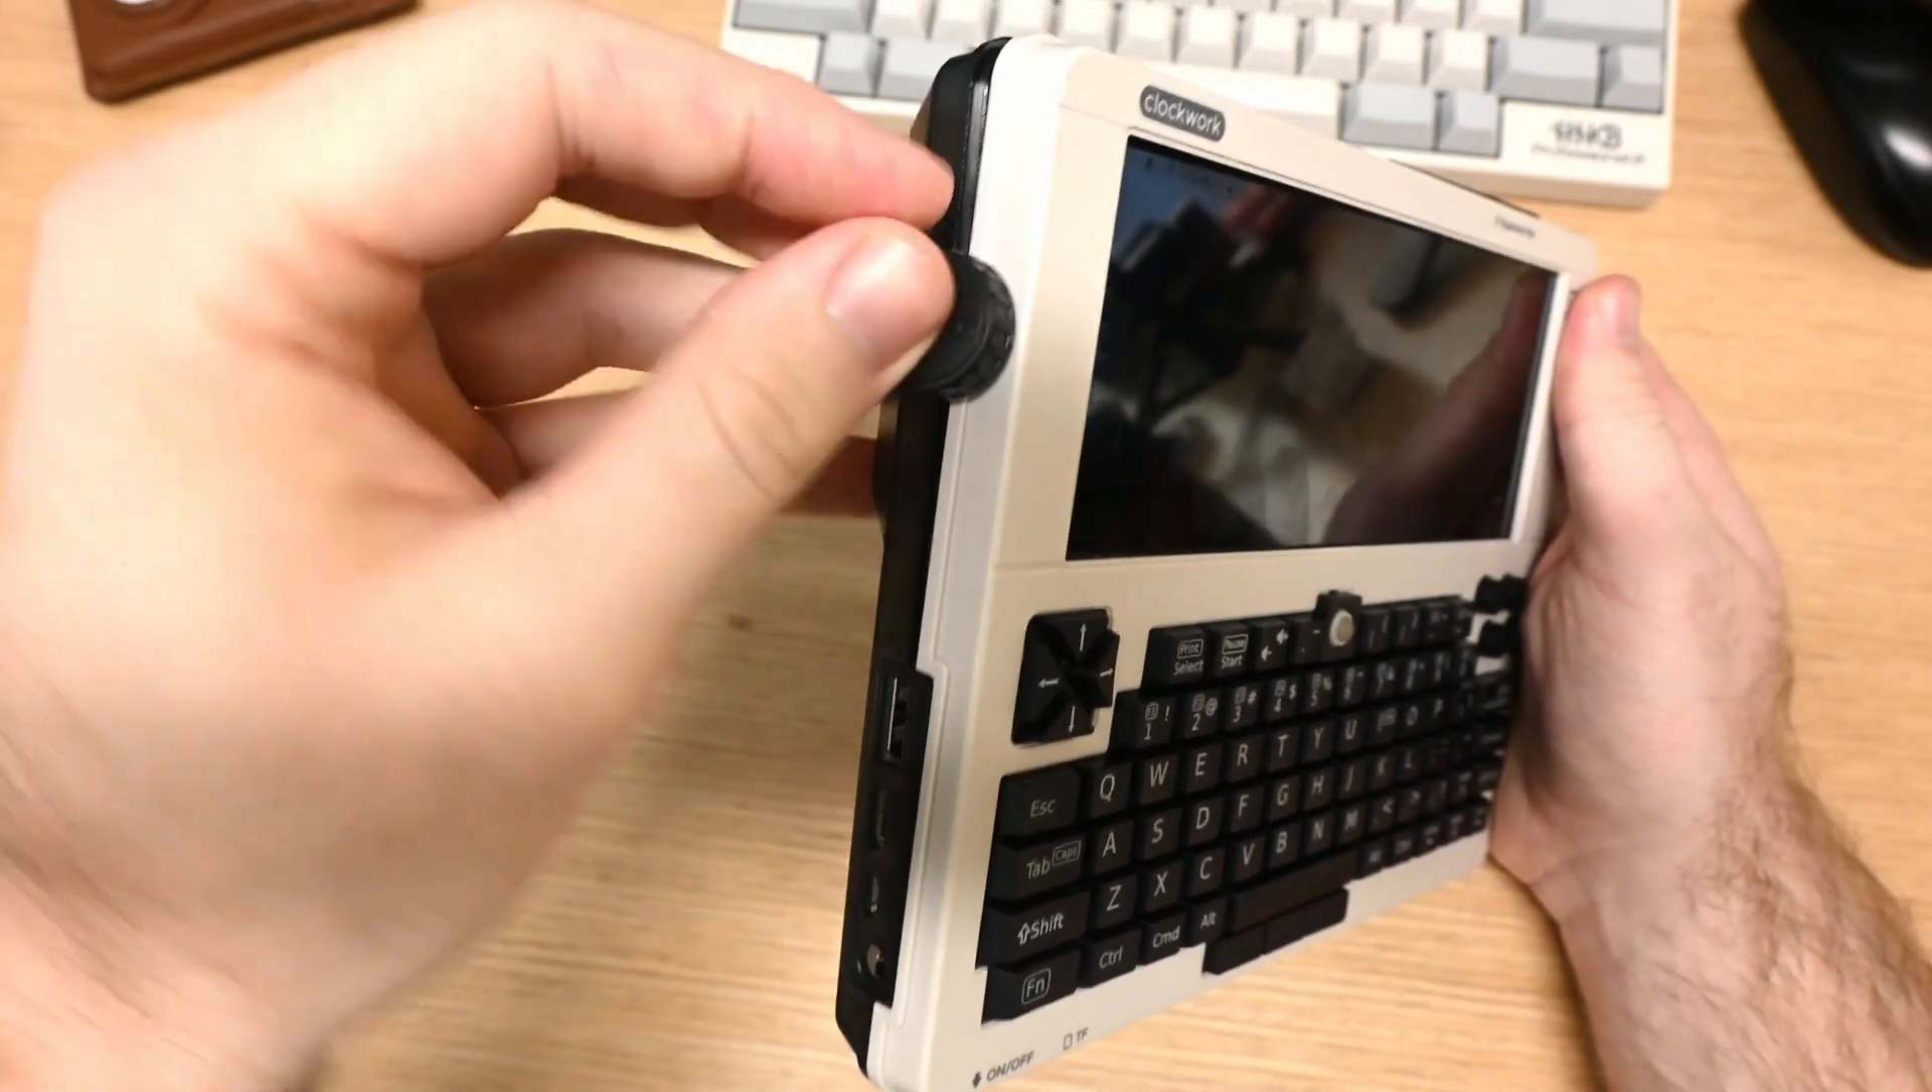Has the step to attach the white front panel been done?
Yes.